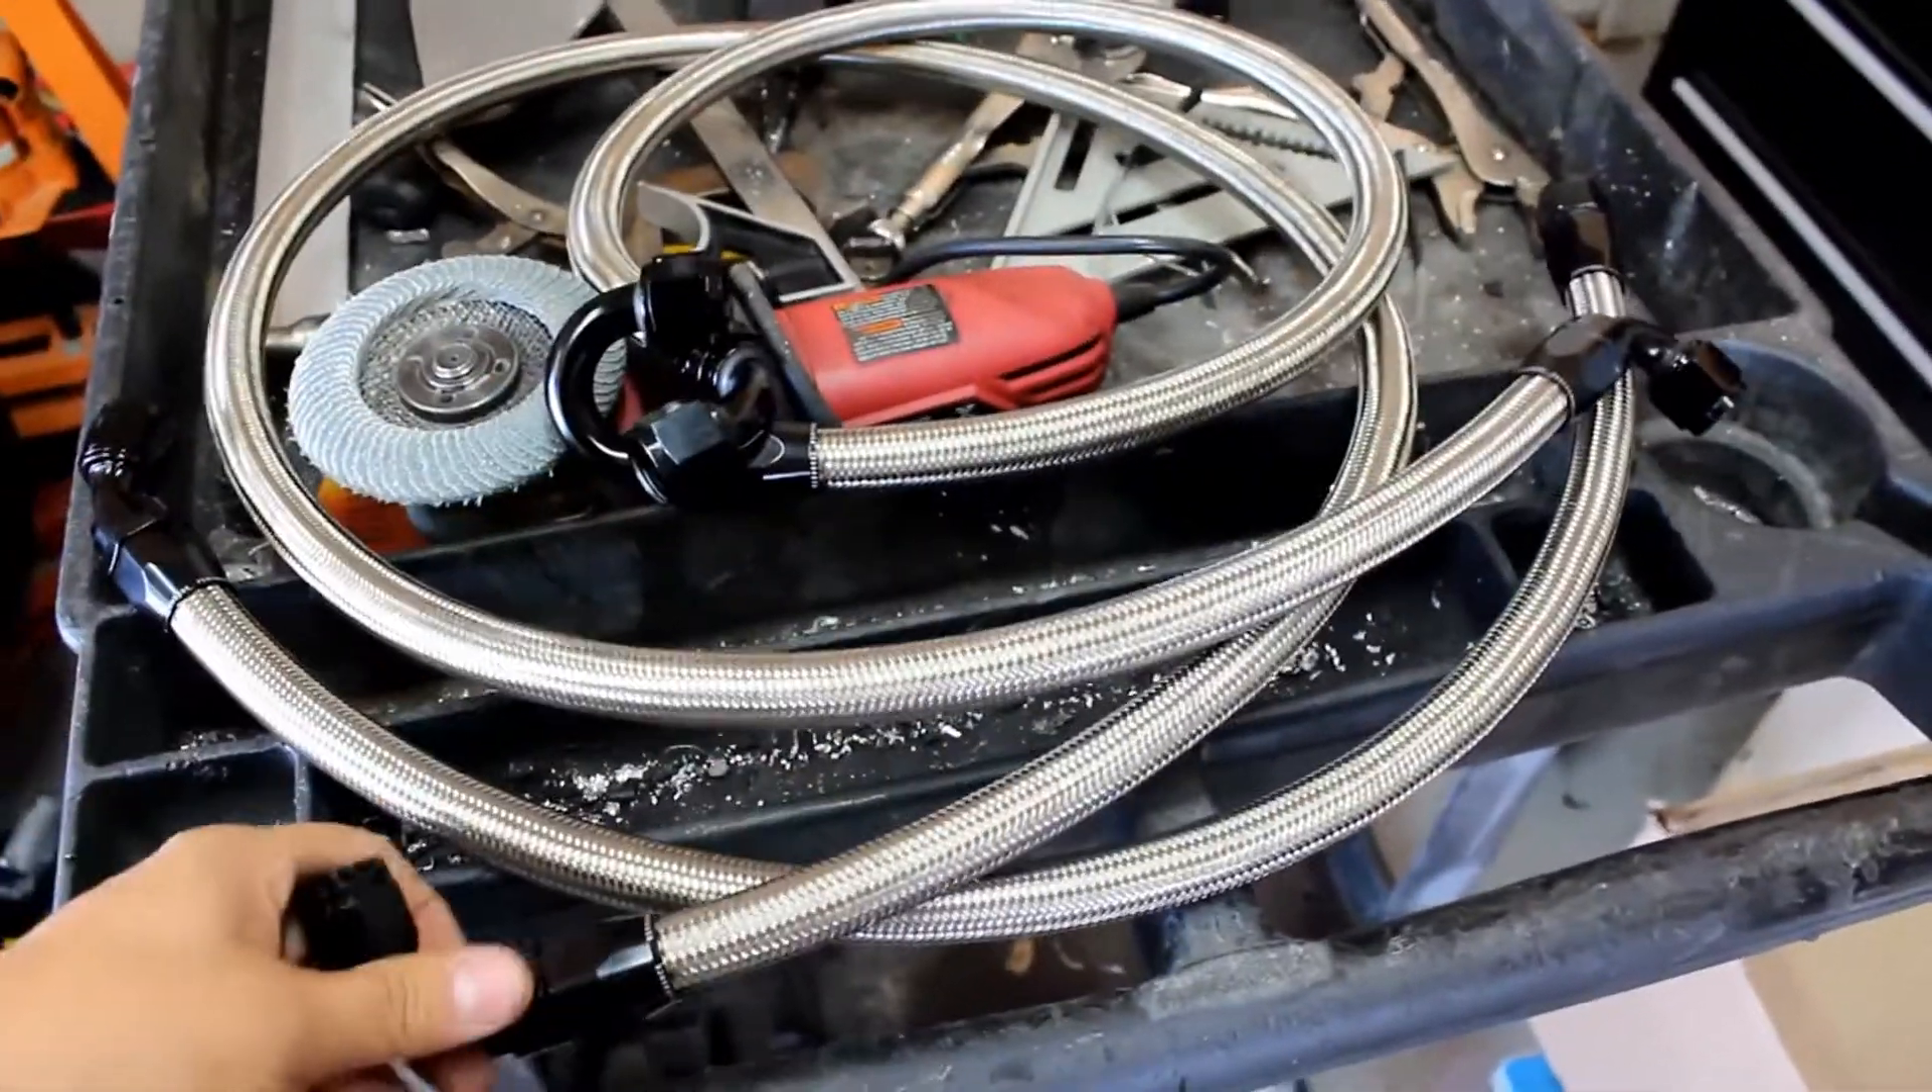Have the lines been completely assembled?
Yes.